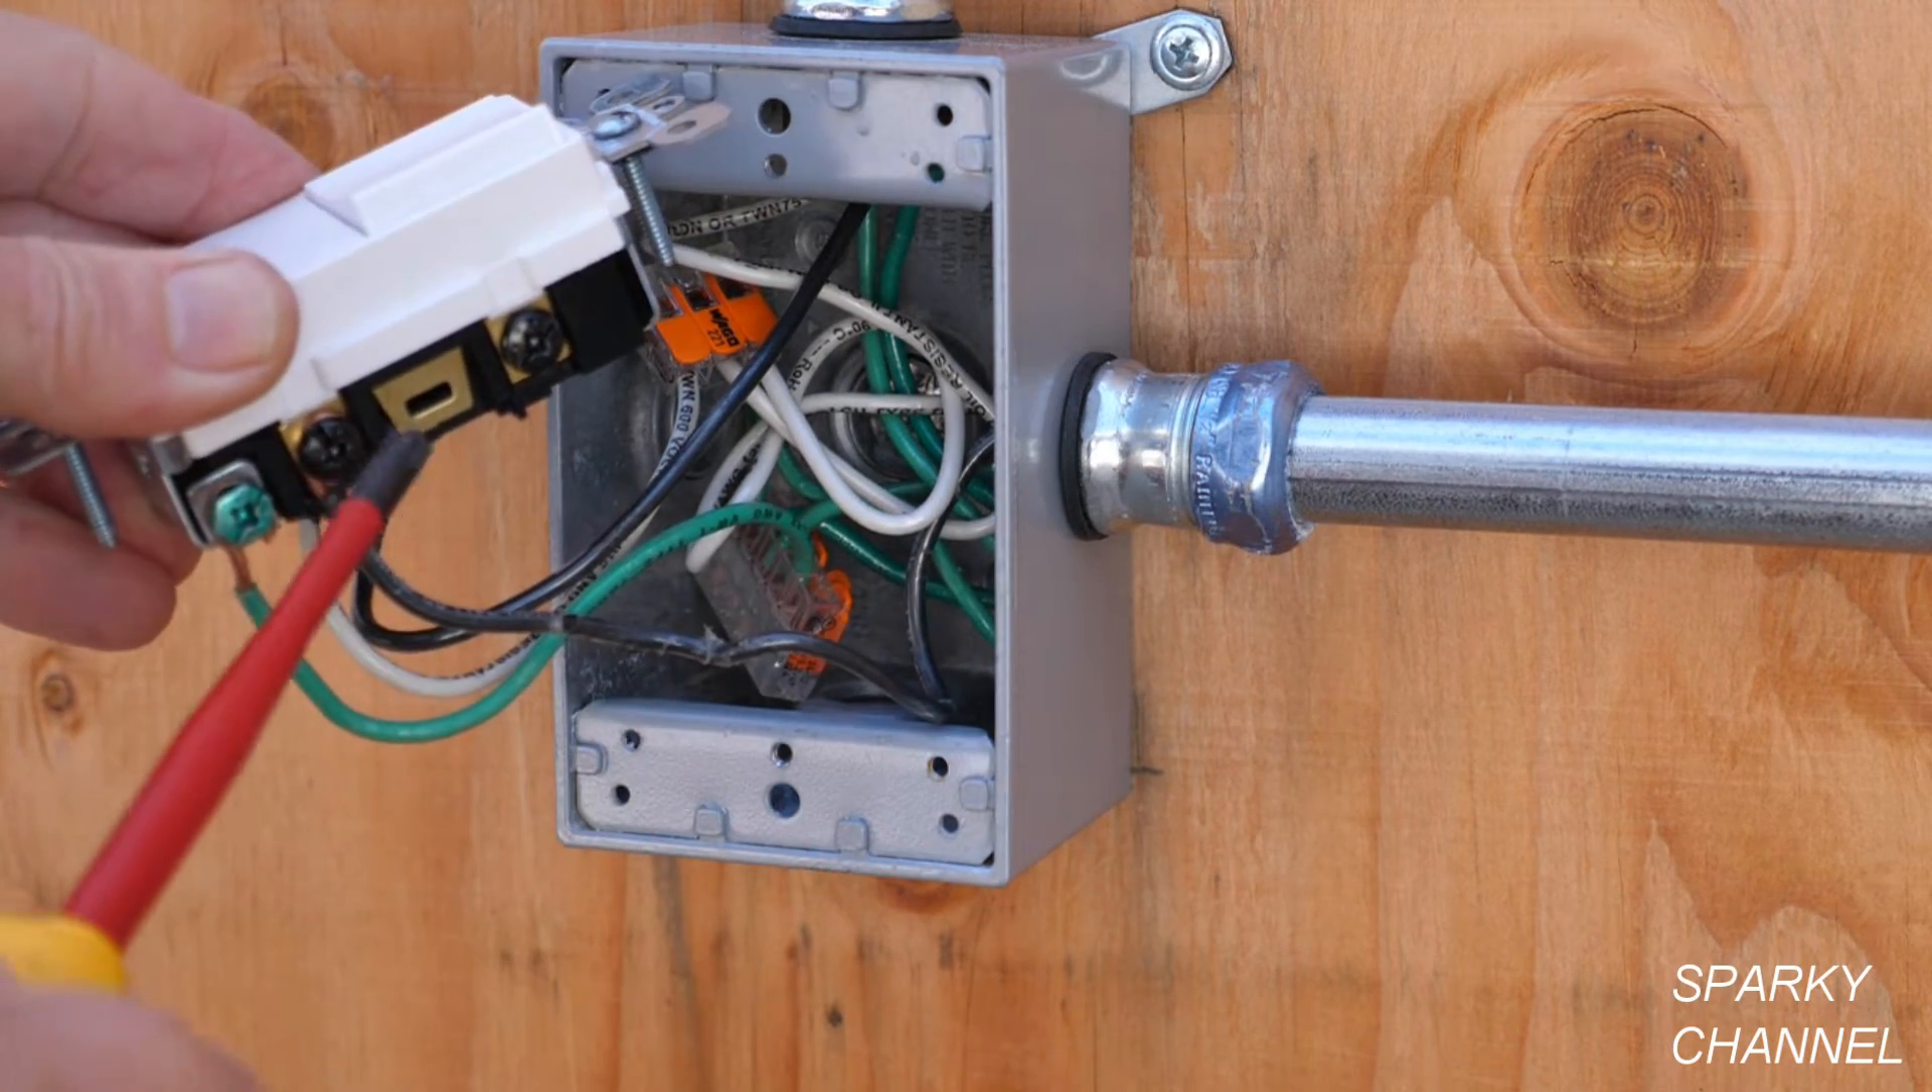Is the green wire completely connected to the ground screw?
Yes.